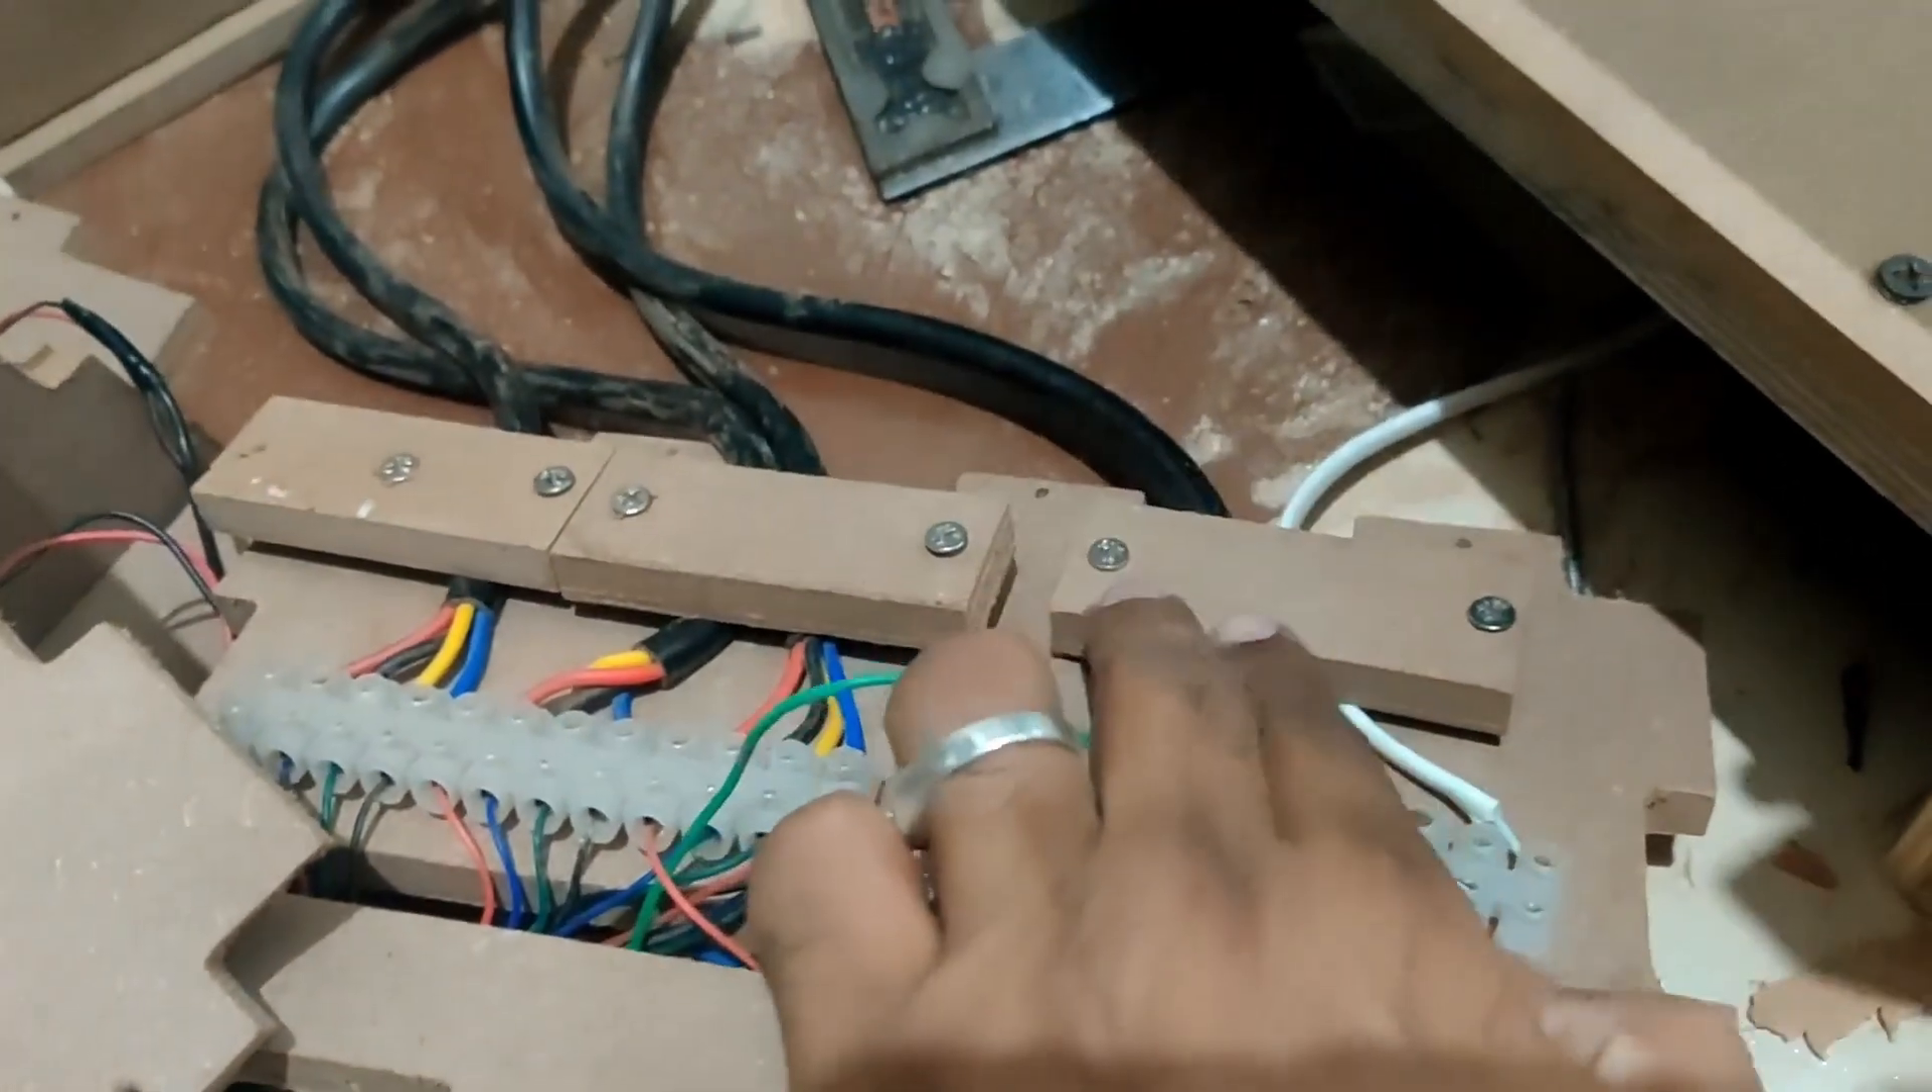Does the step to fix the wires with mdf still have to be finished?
No.